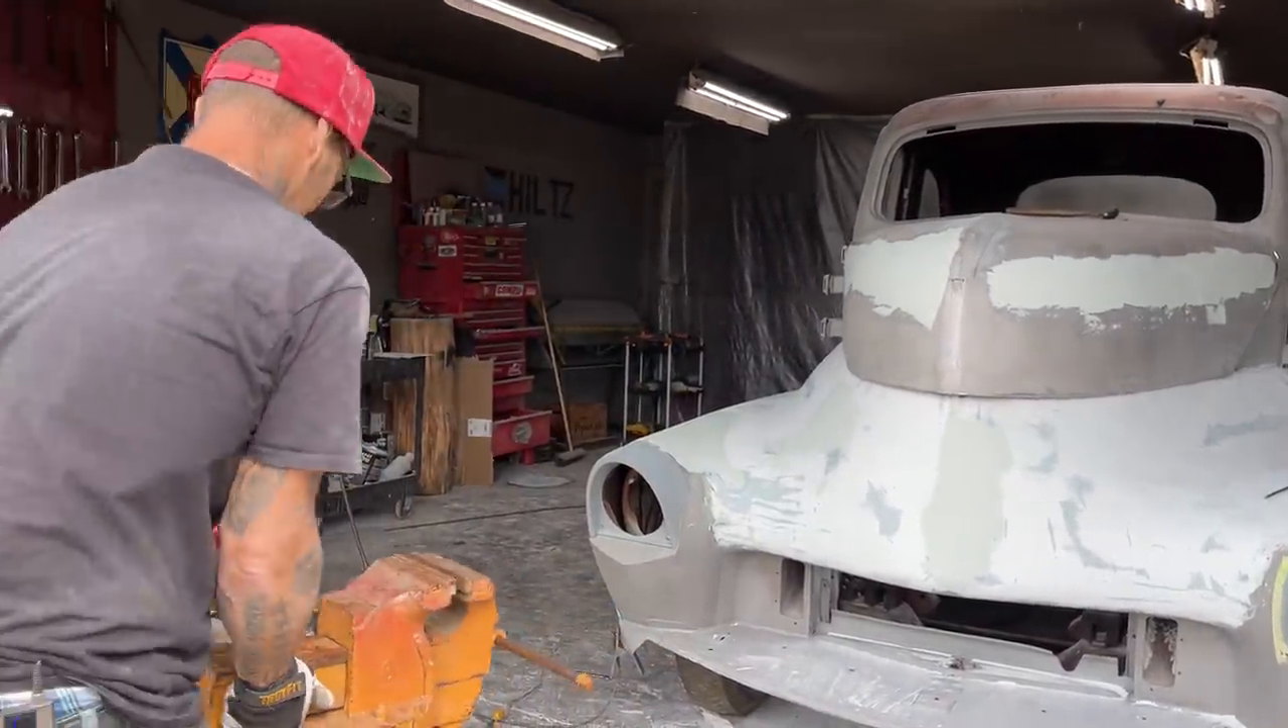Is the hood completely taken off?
No.